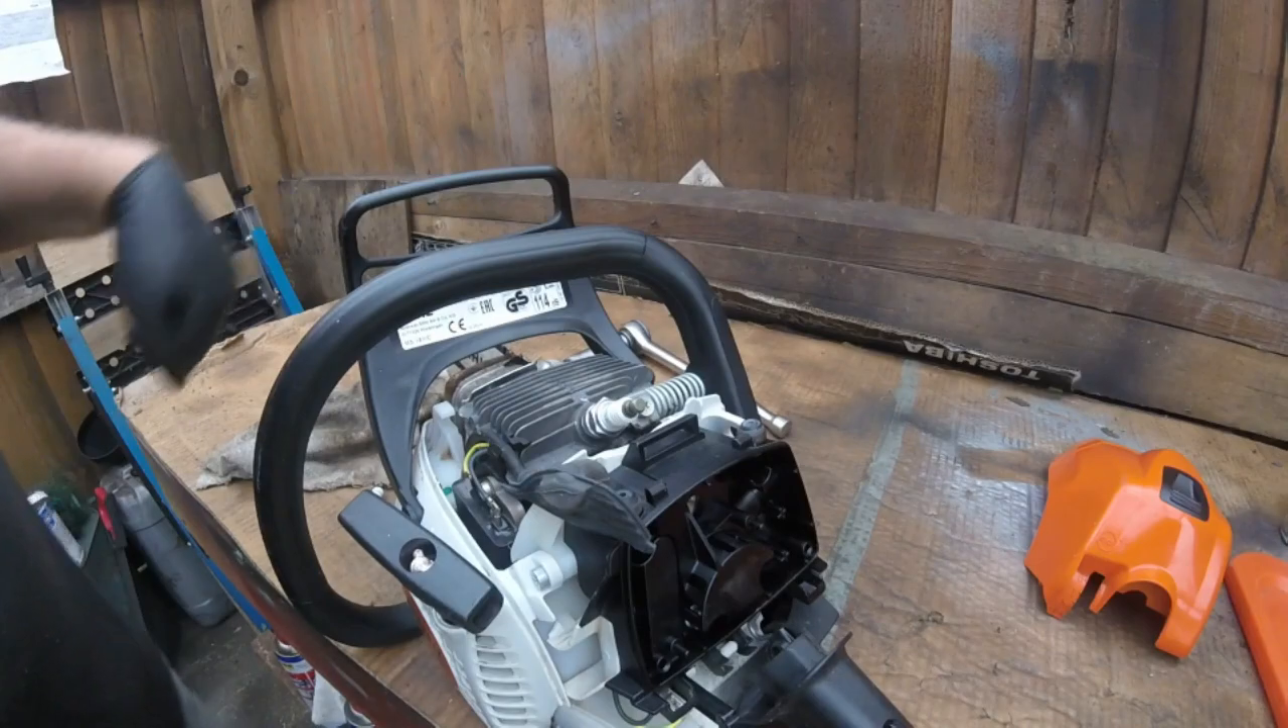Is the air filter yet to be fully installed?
Yes.